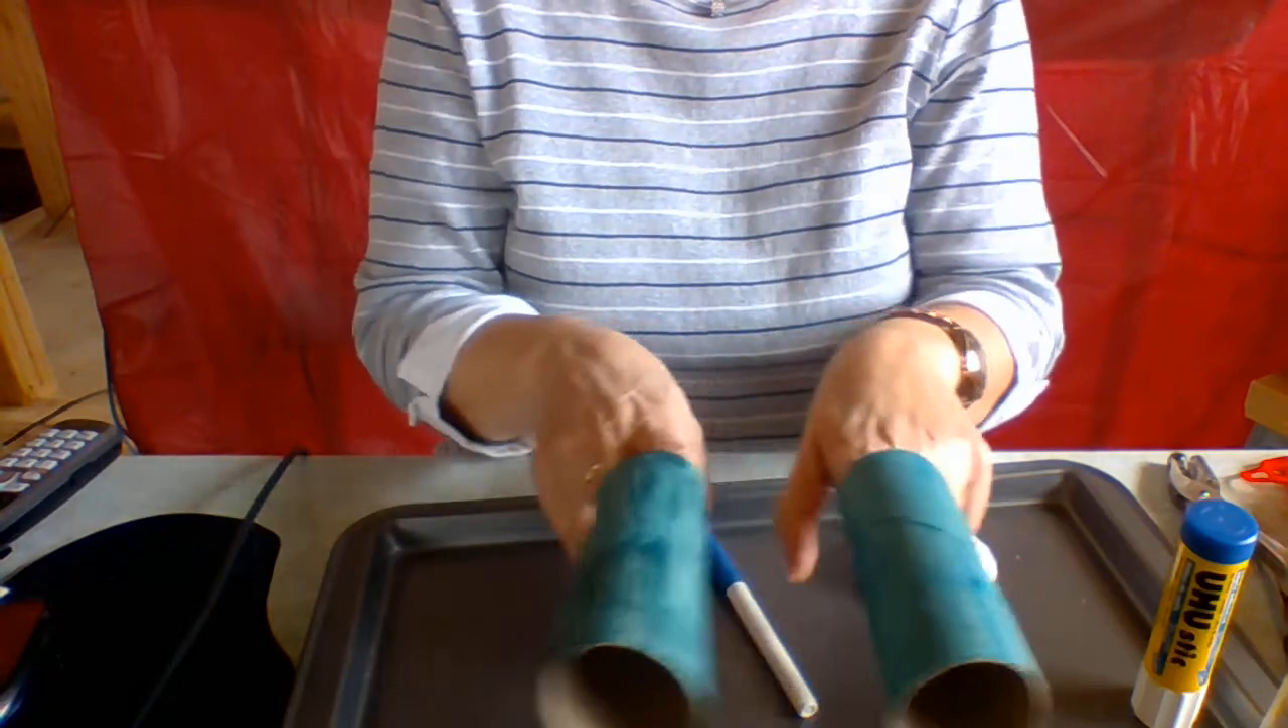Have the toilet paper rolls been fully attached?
No.